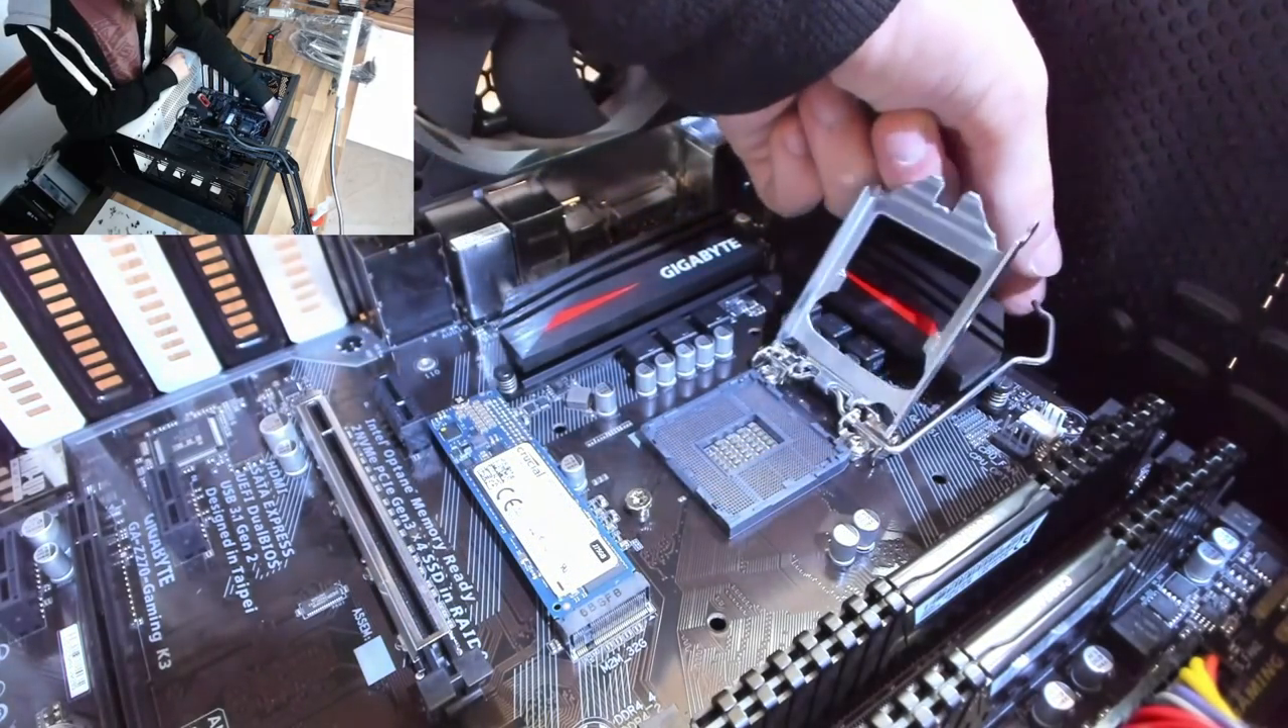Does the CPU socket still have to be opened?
No.